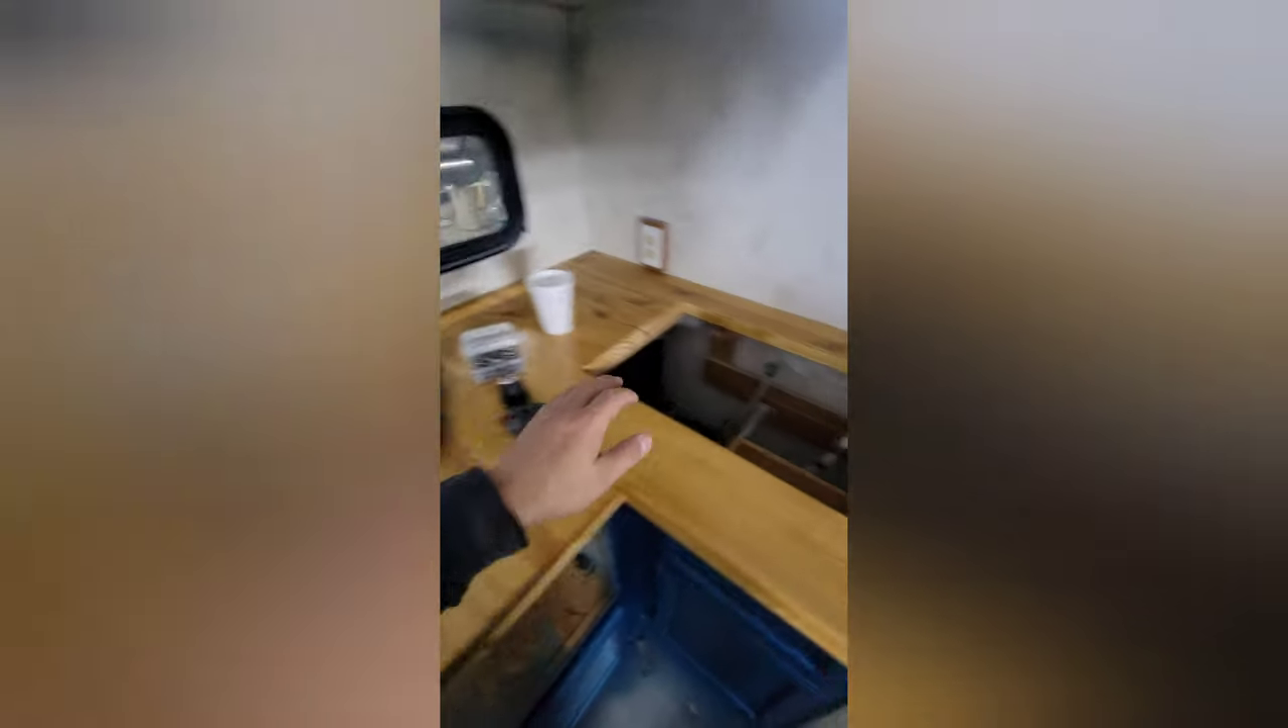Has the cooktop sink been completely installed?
No.